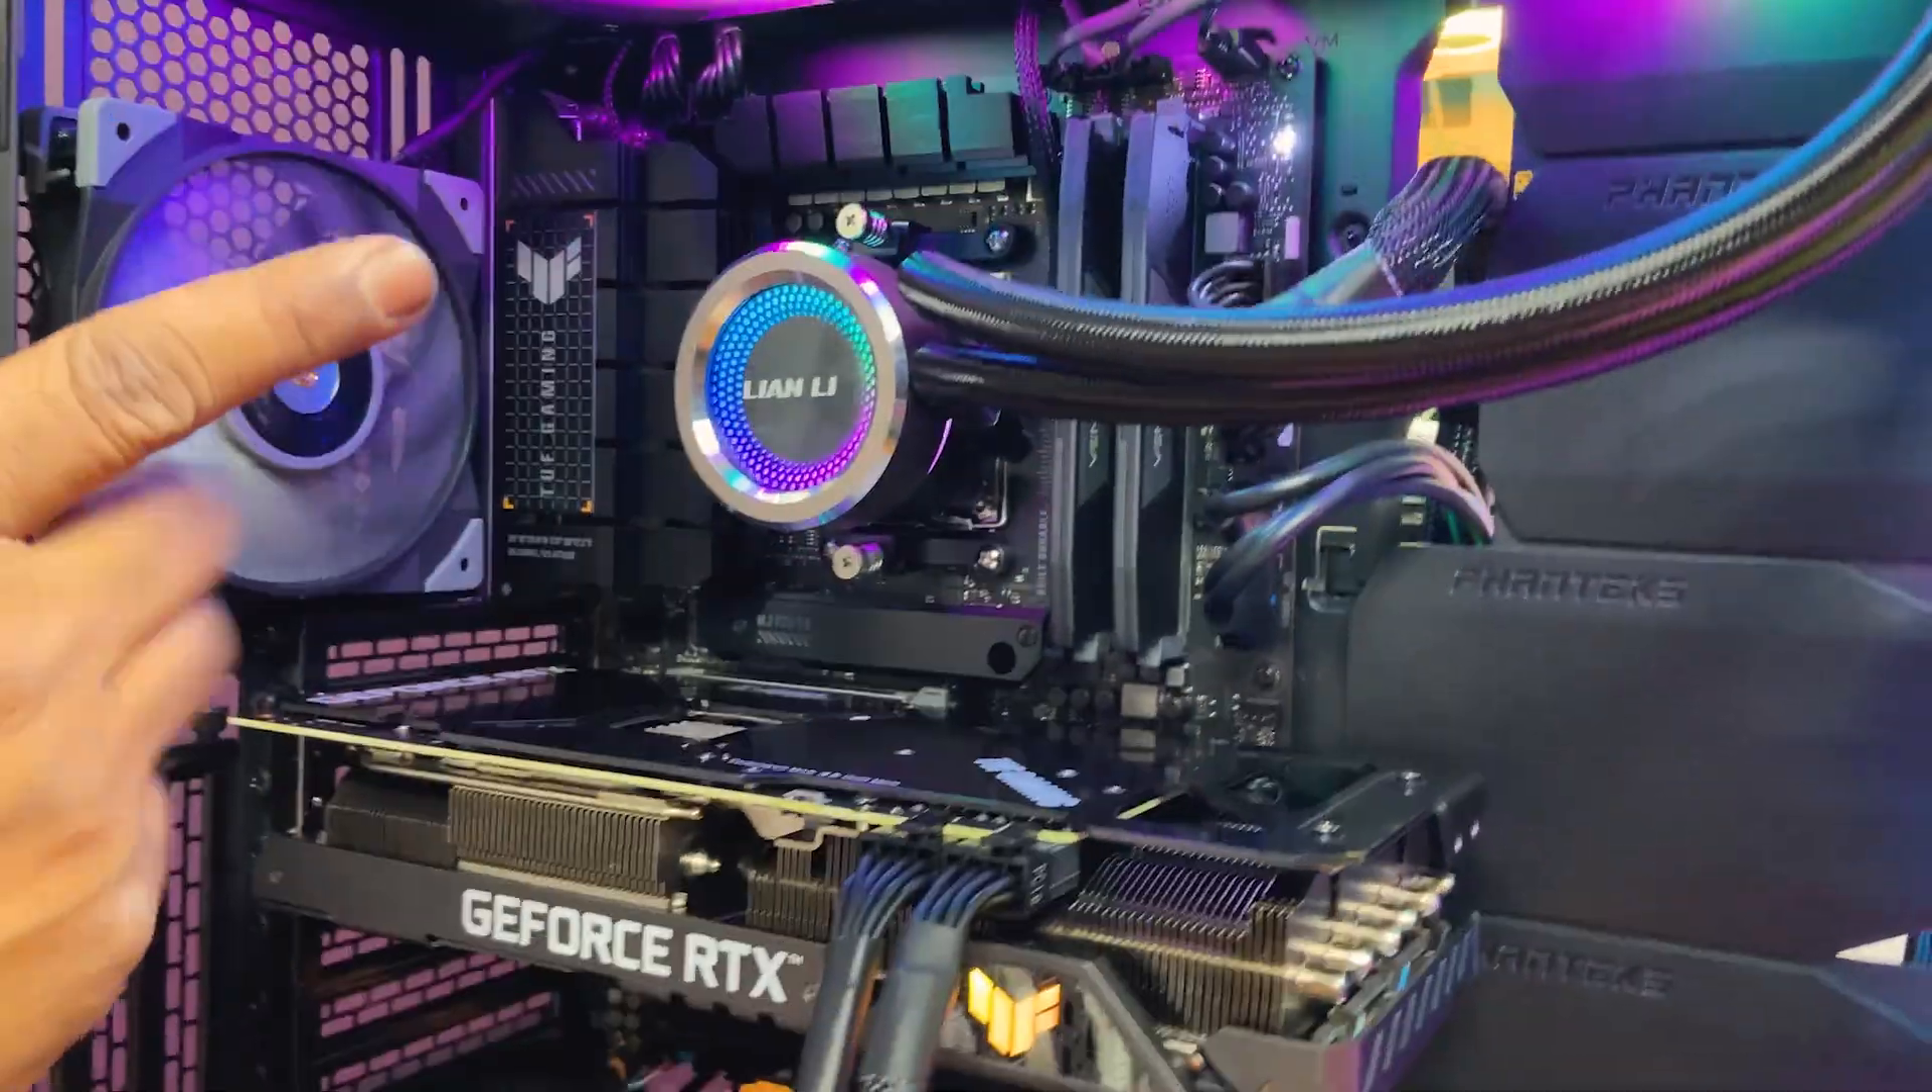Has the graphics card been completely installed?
Yes.